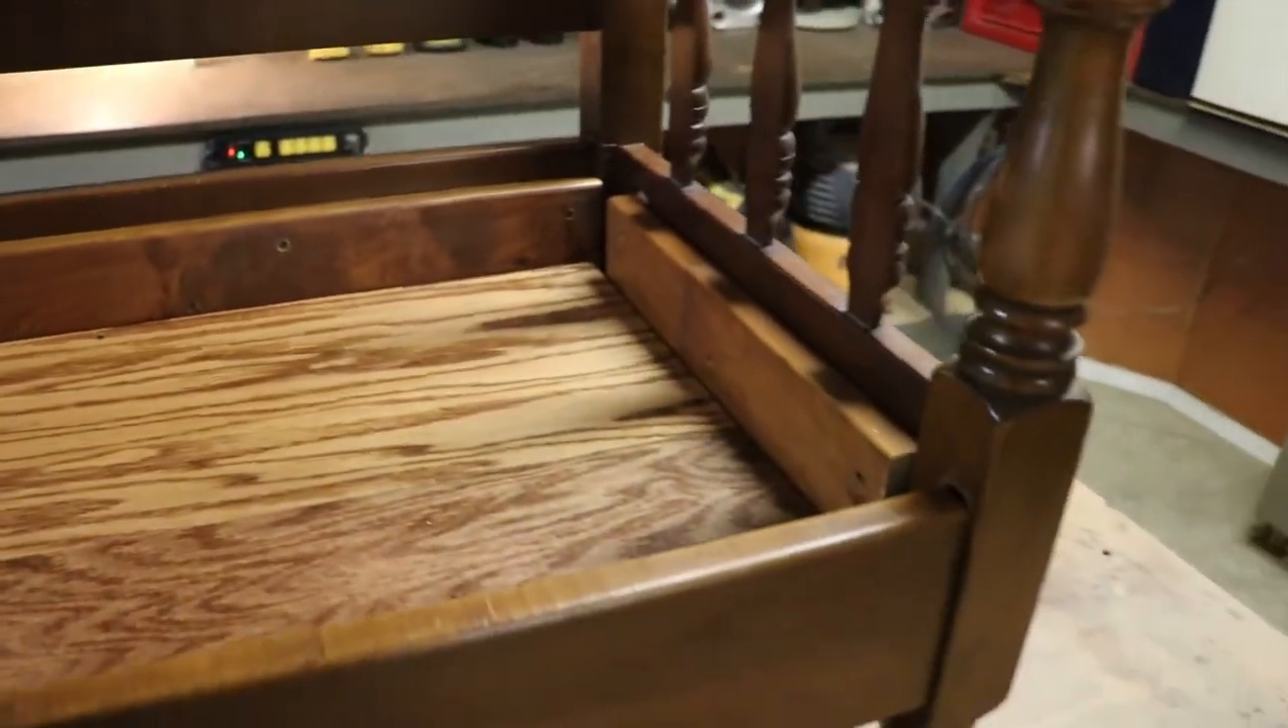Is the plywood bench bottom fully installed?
Yes.